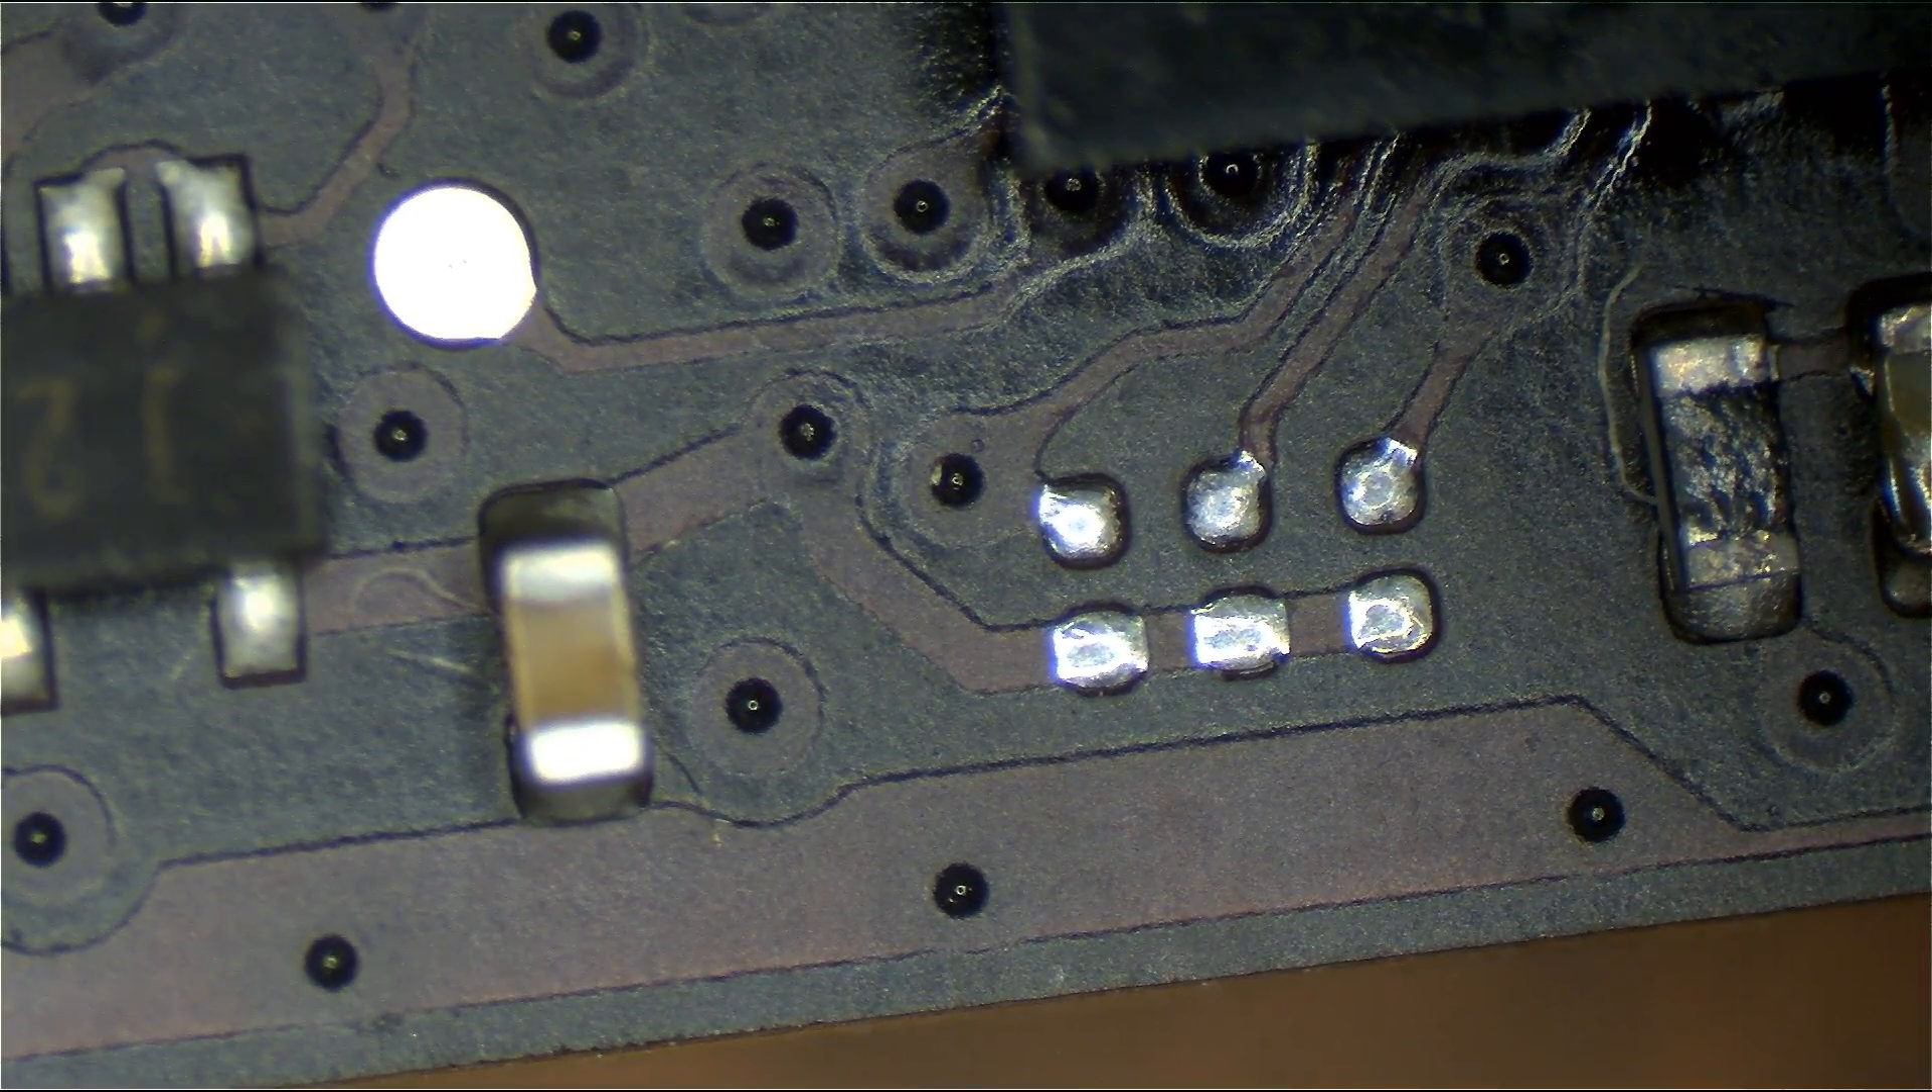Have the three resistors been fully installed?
No.